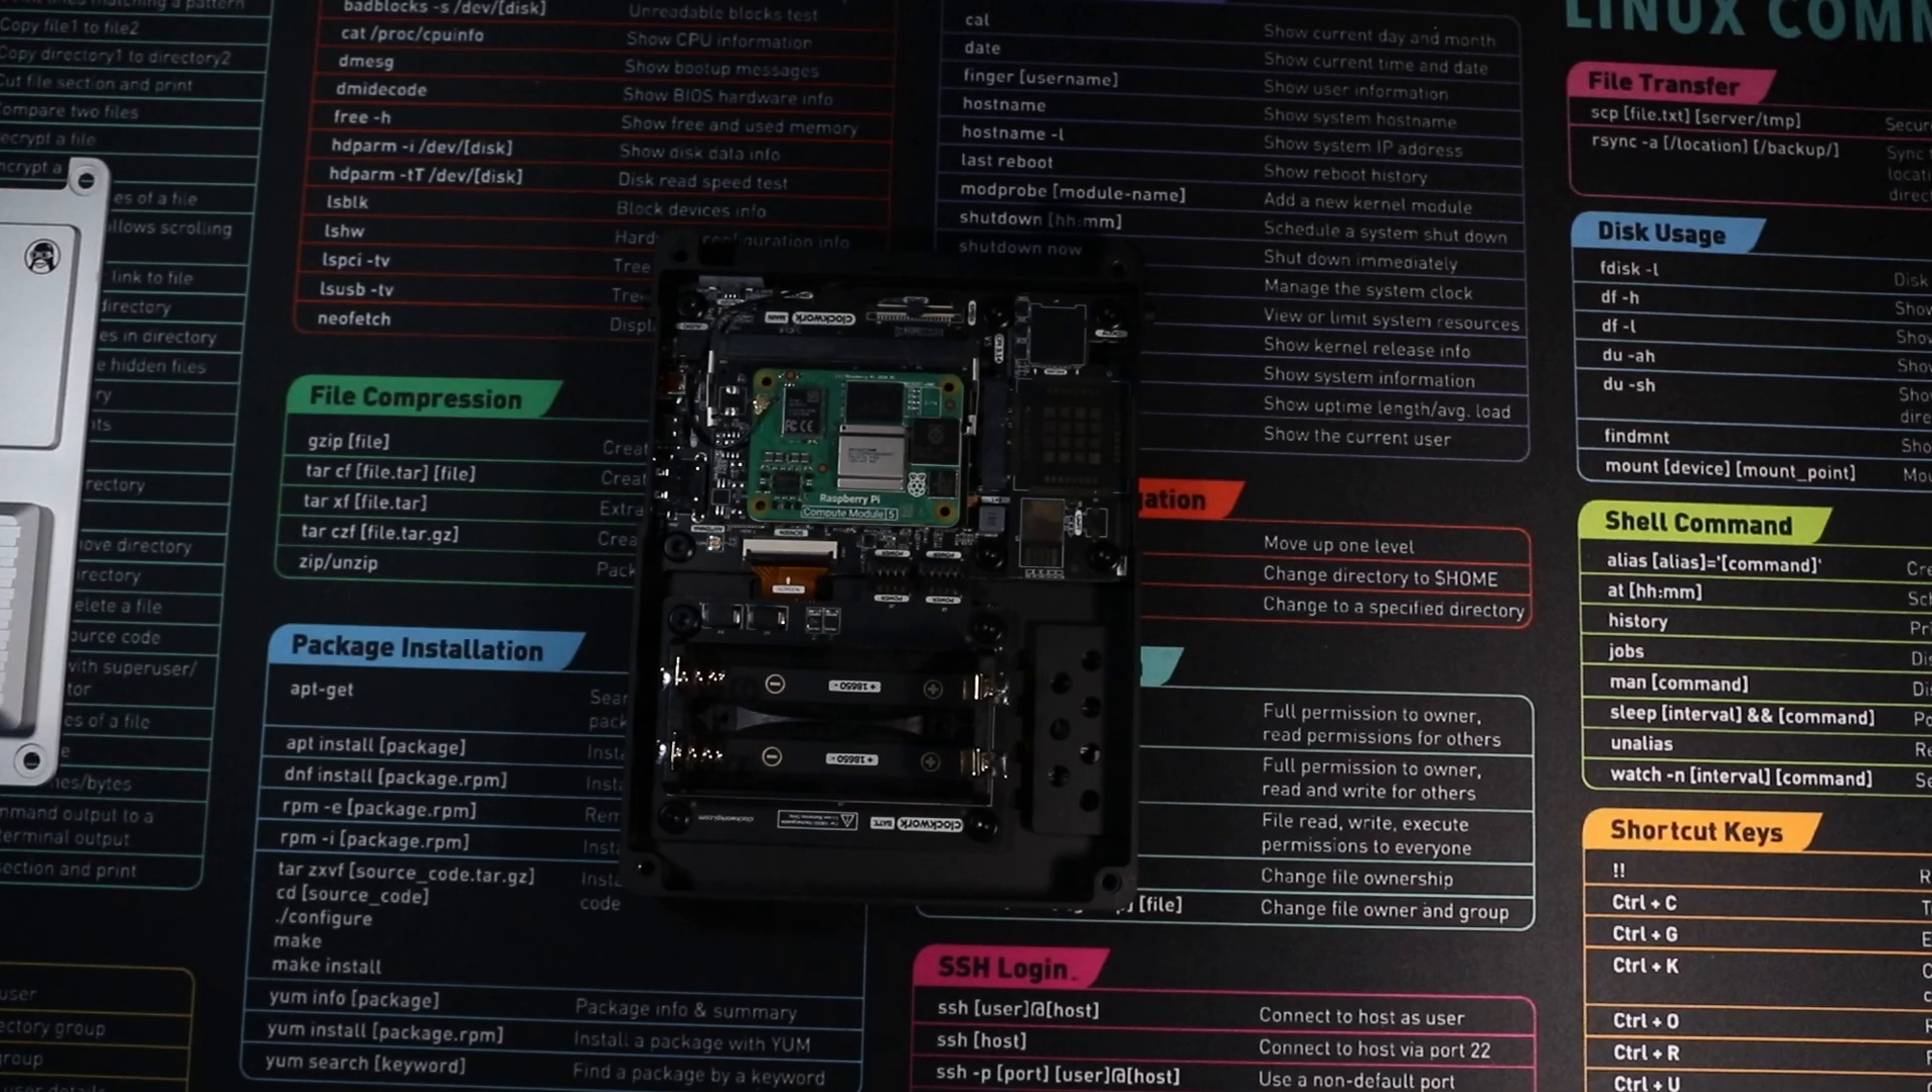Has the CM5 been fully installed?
Yes.